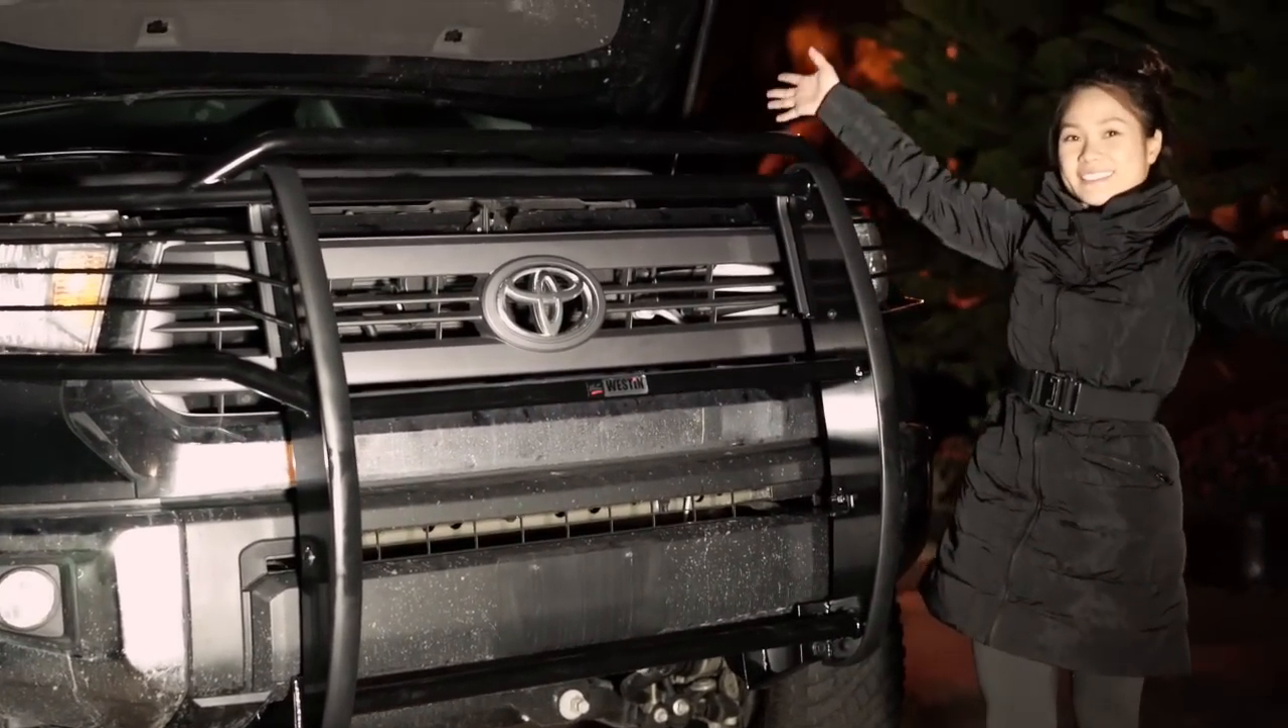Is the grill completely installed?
Yes.